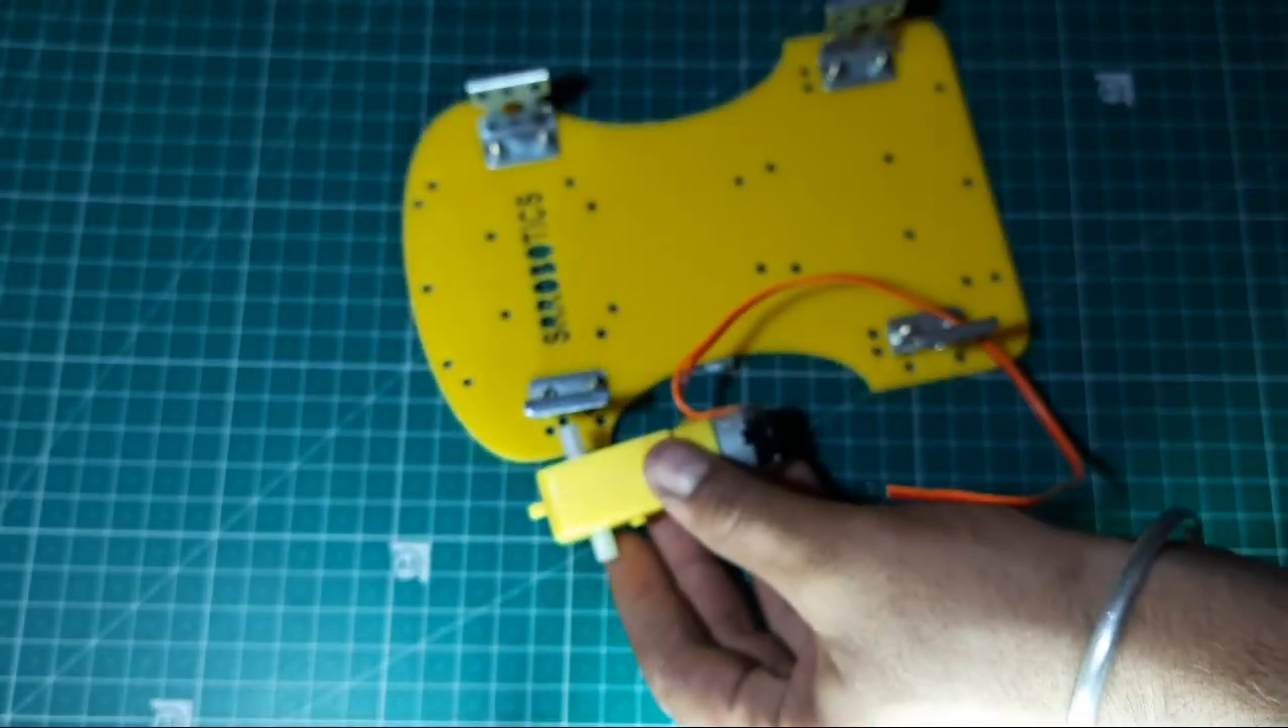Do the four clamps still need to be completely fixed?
No.